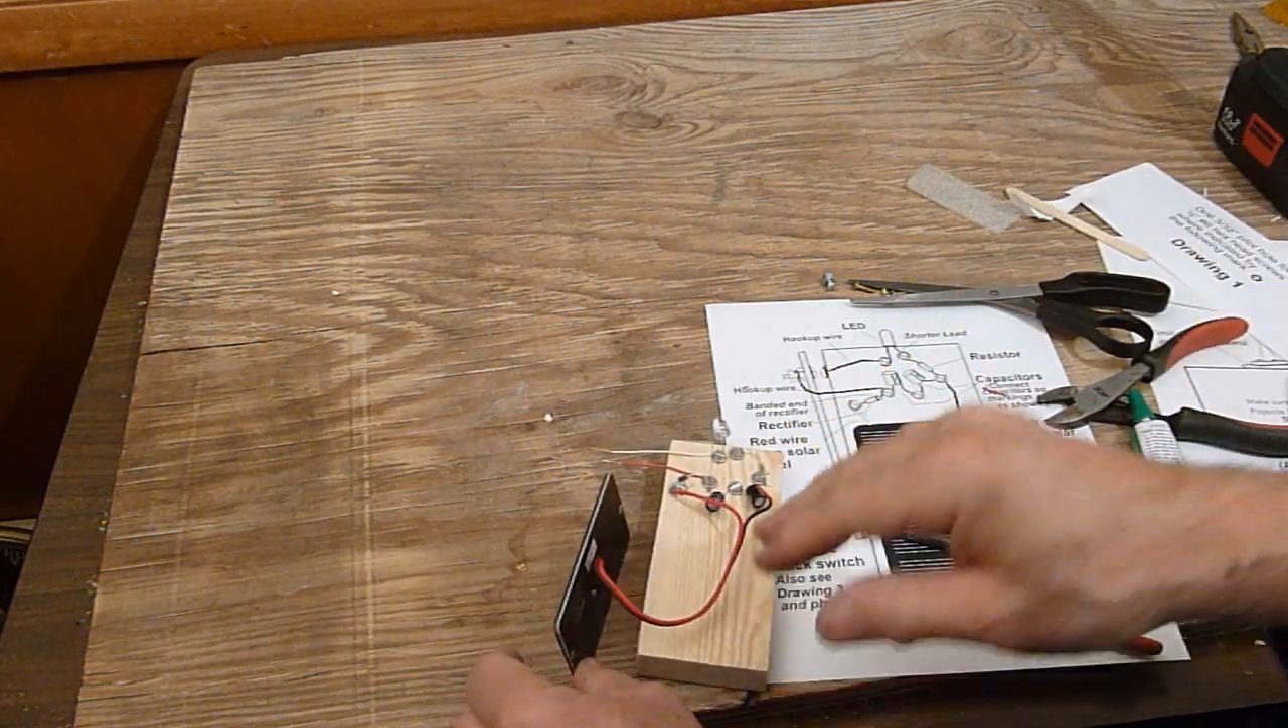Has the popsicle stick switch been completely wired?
No.